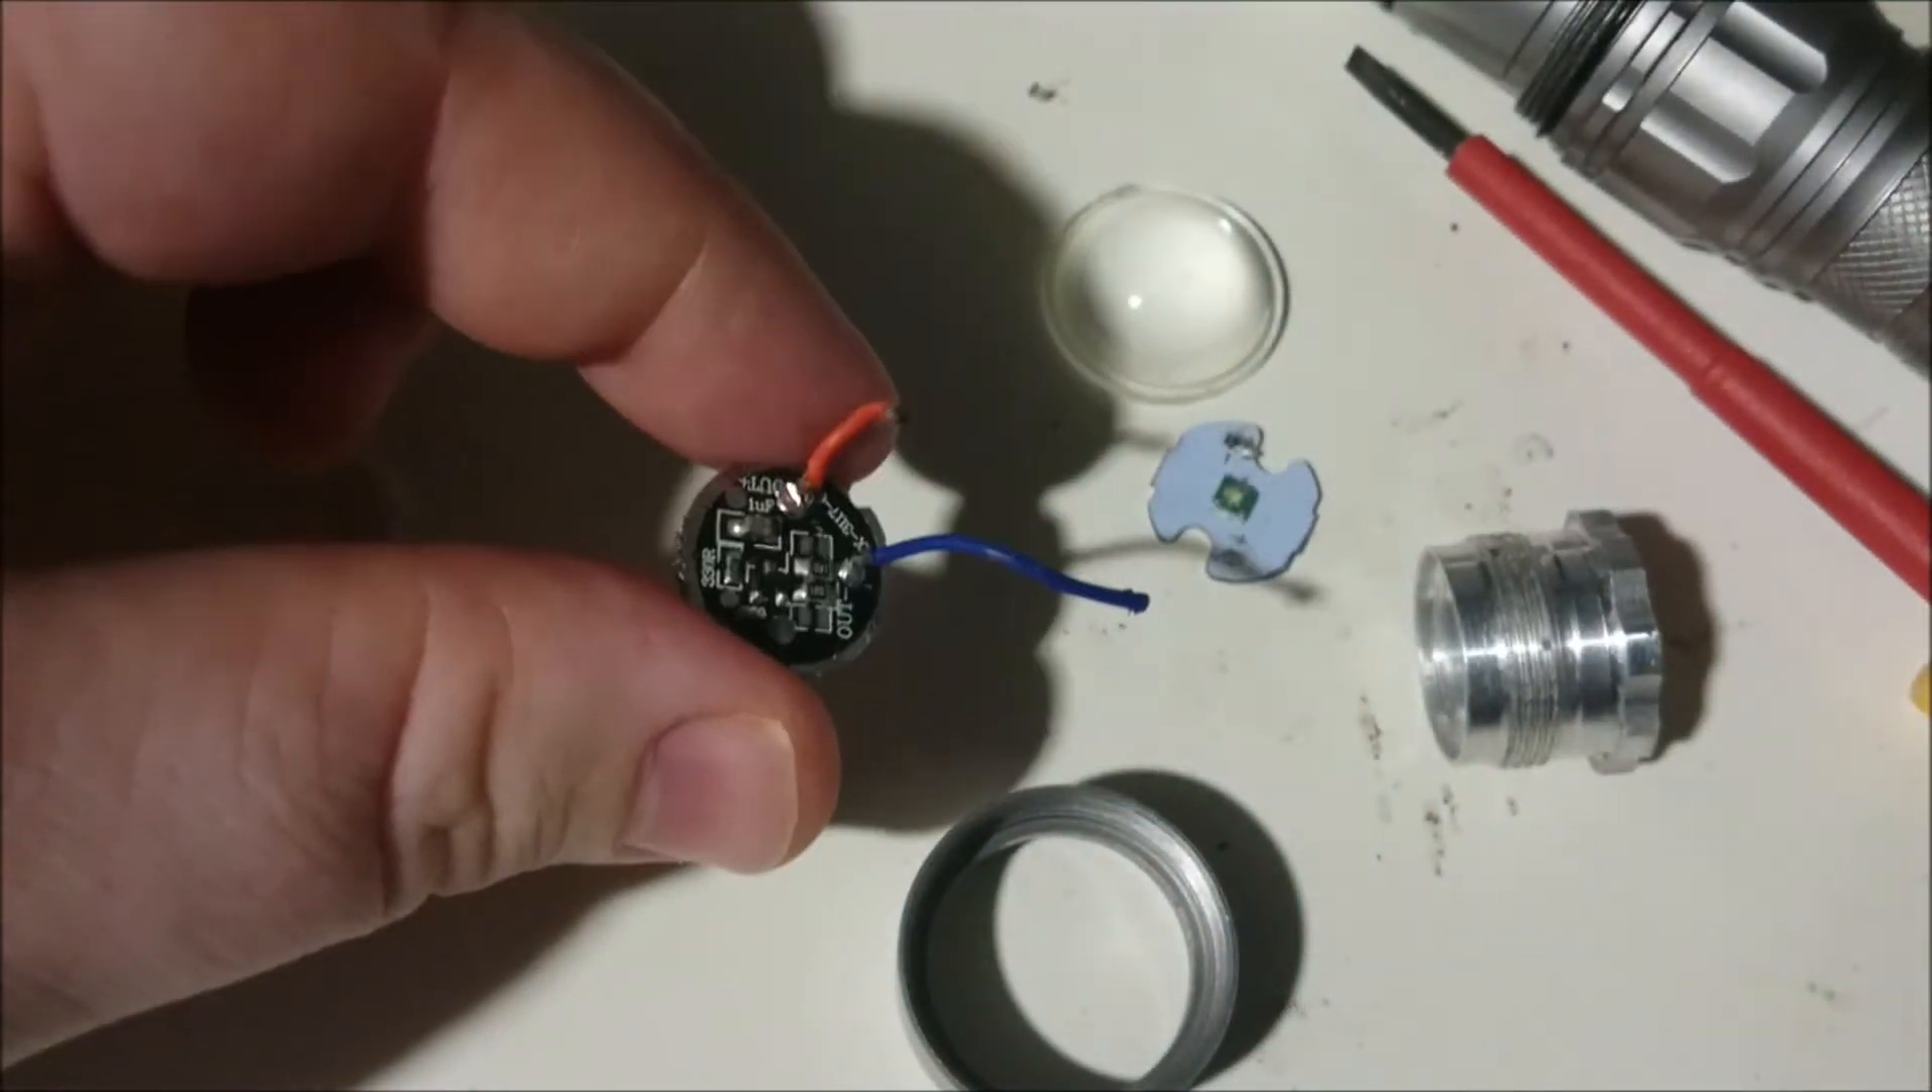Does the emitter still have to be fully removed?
No.